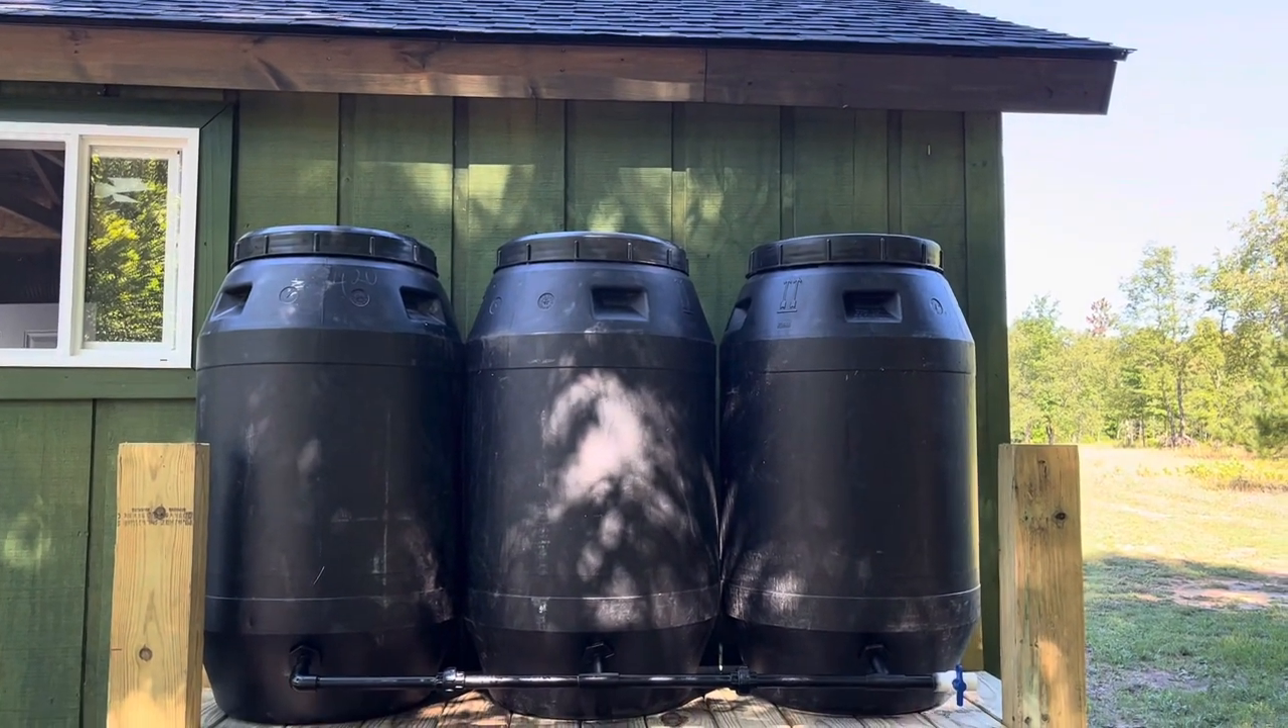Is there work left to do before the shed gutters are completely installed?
Yes.